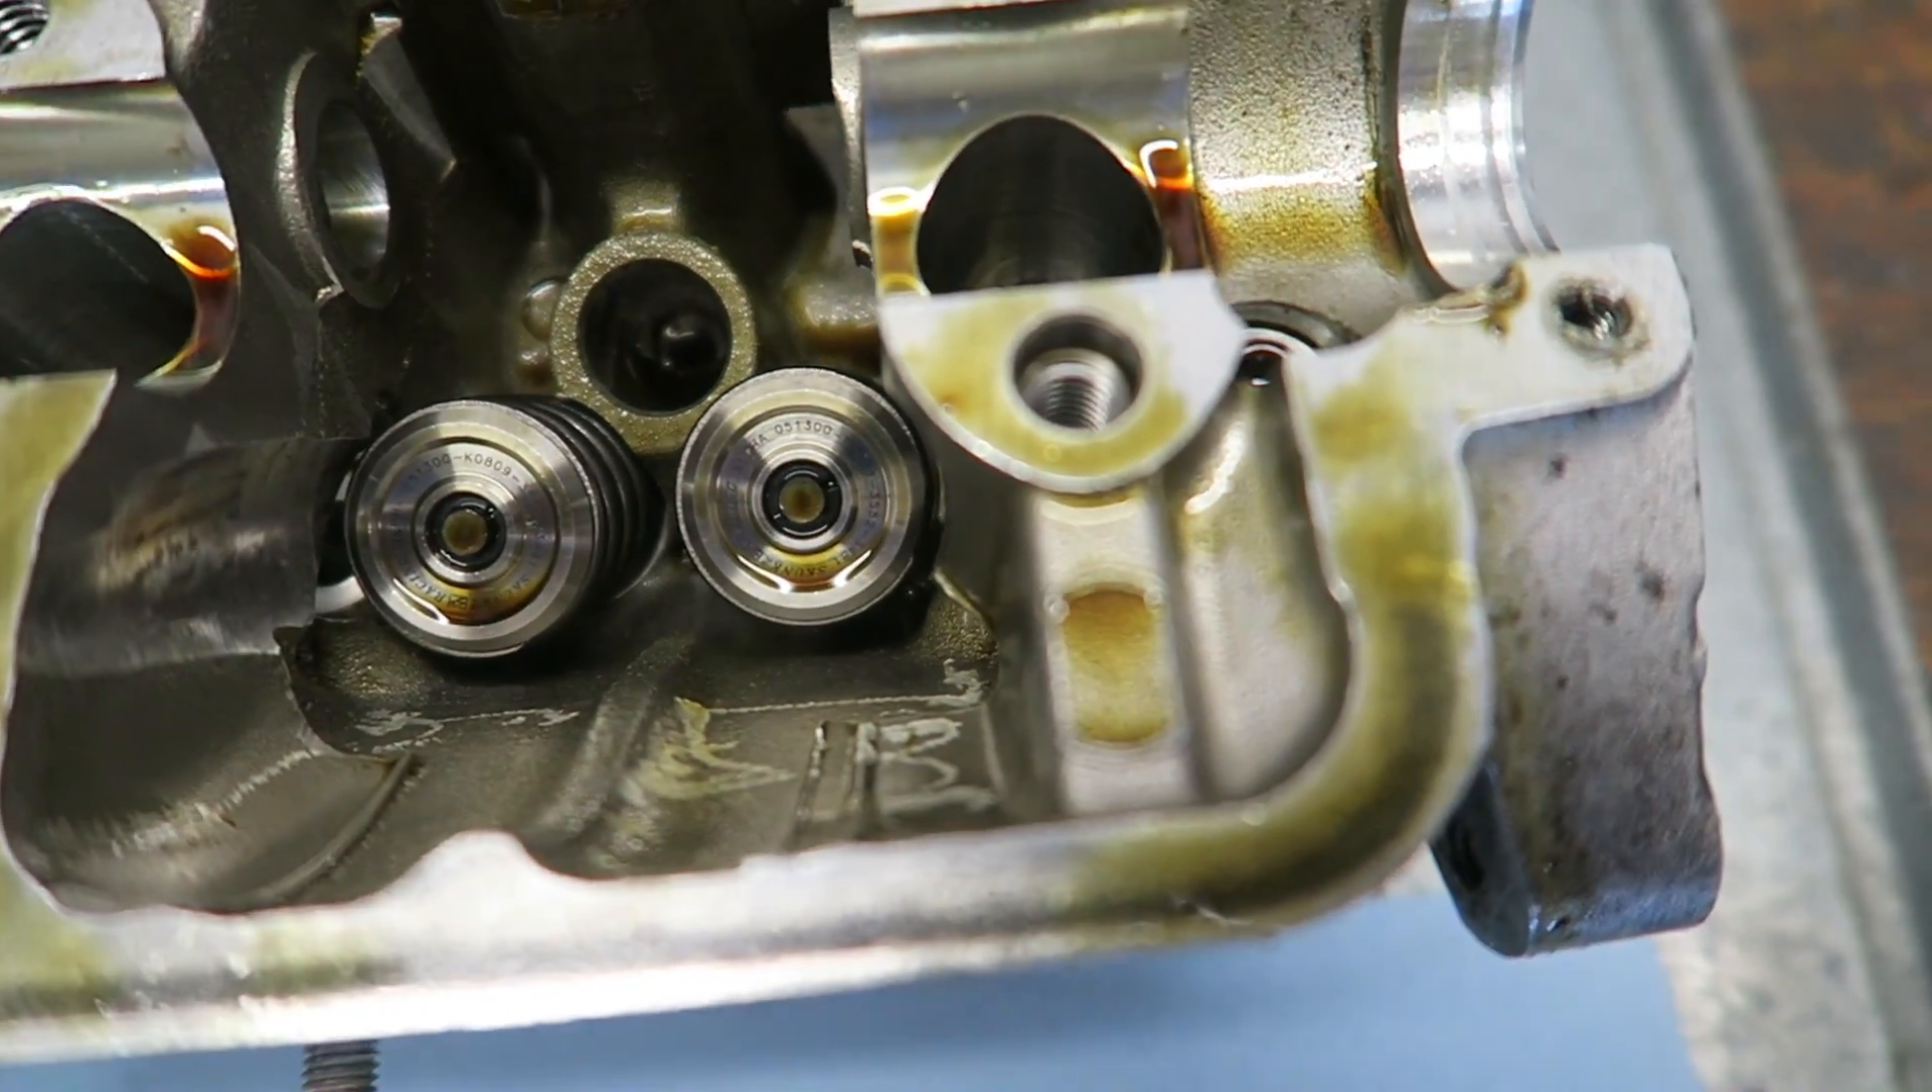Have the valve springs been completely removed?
No.